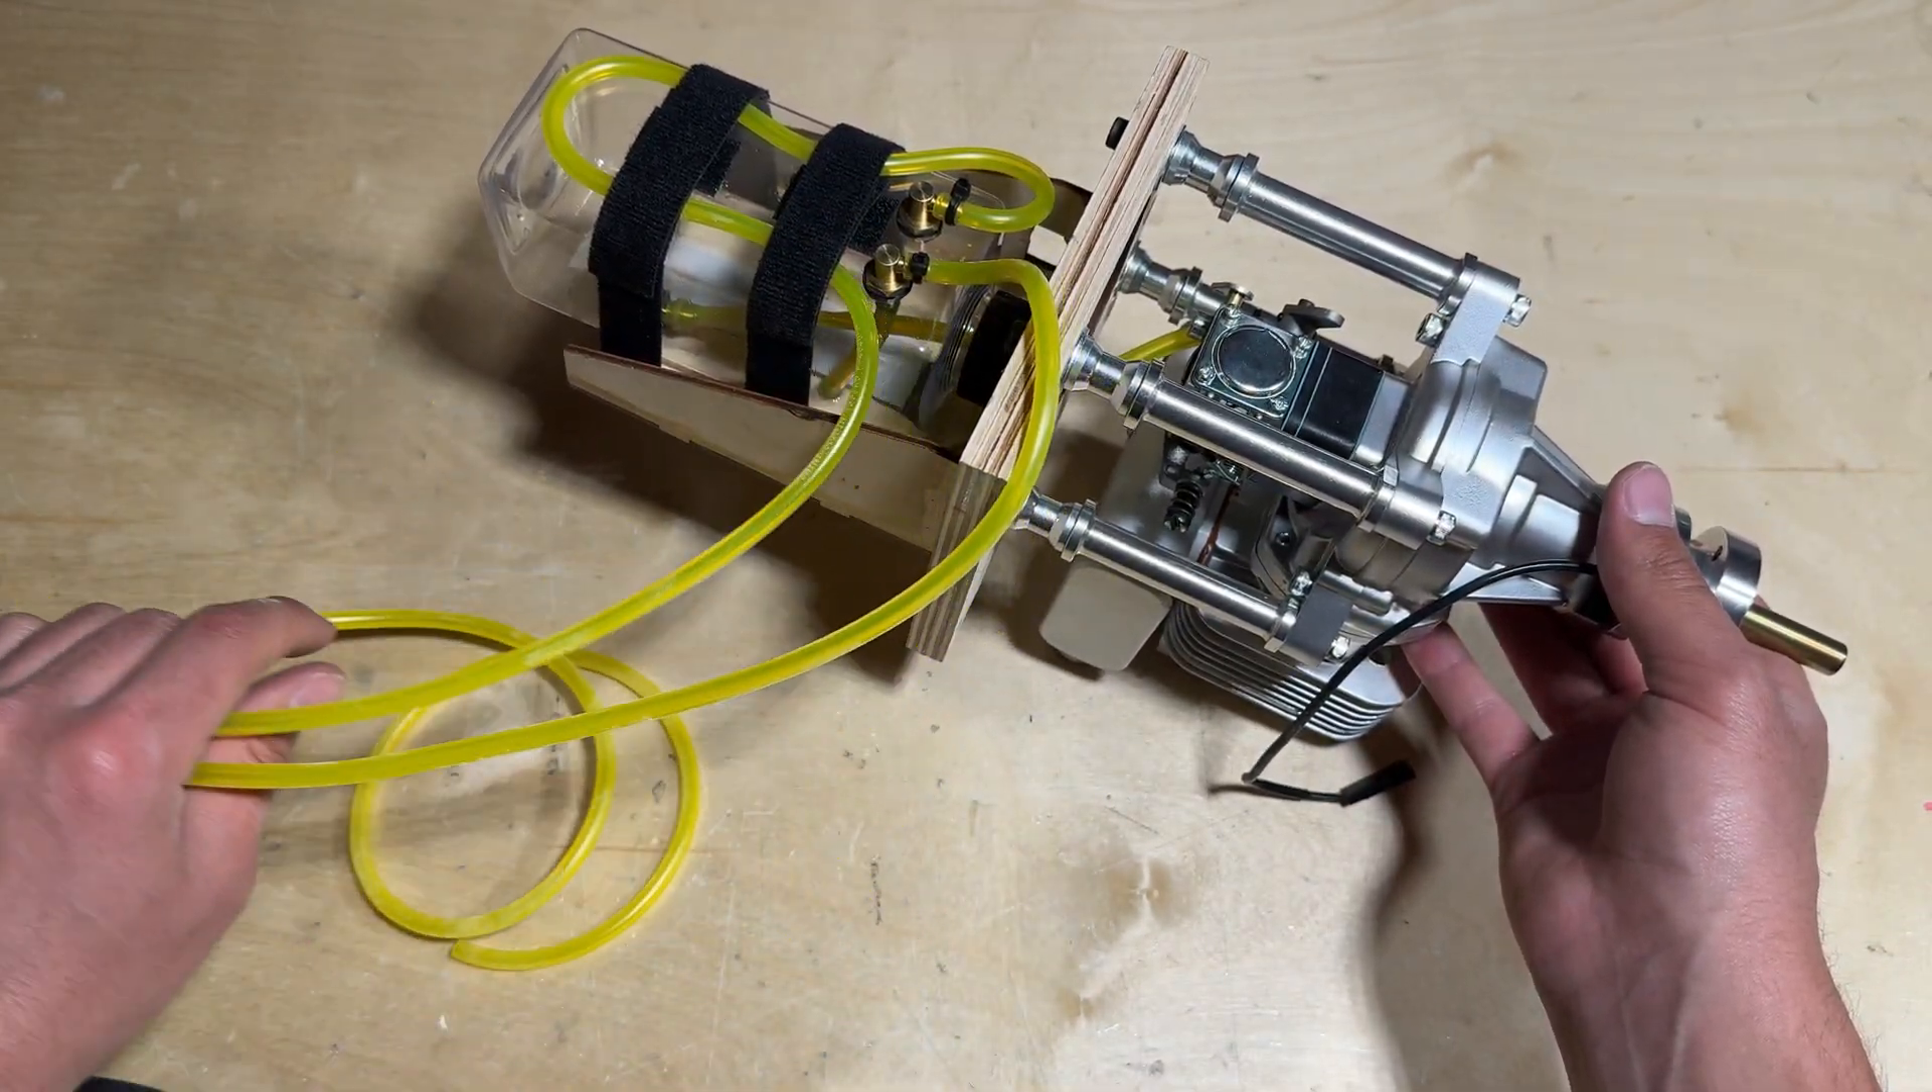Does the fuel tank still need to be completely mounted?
No.